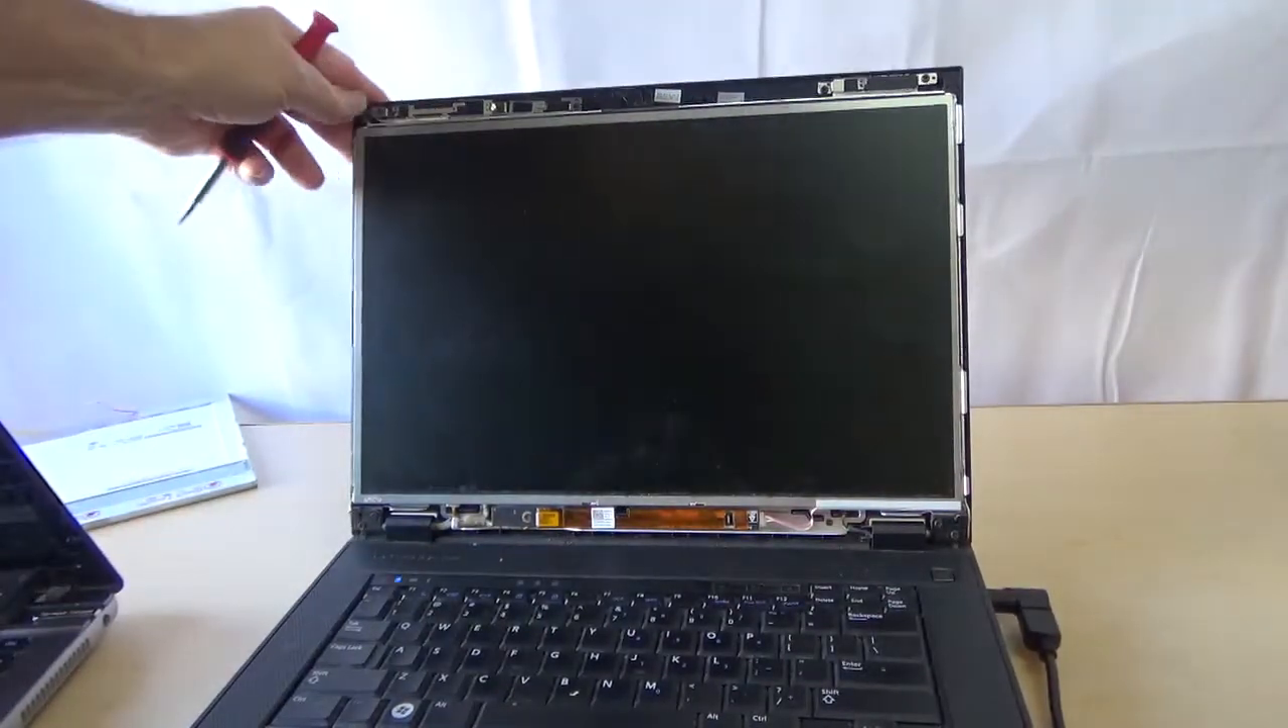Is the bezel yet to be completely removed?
No.